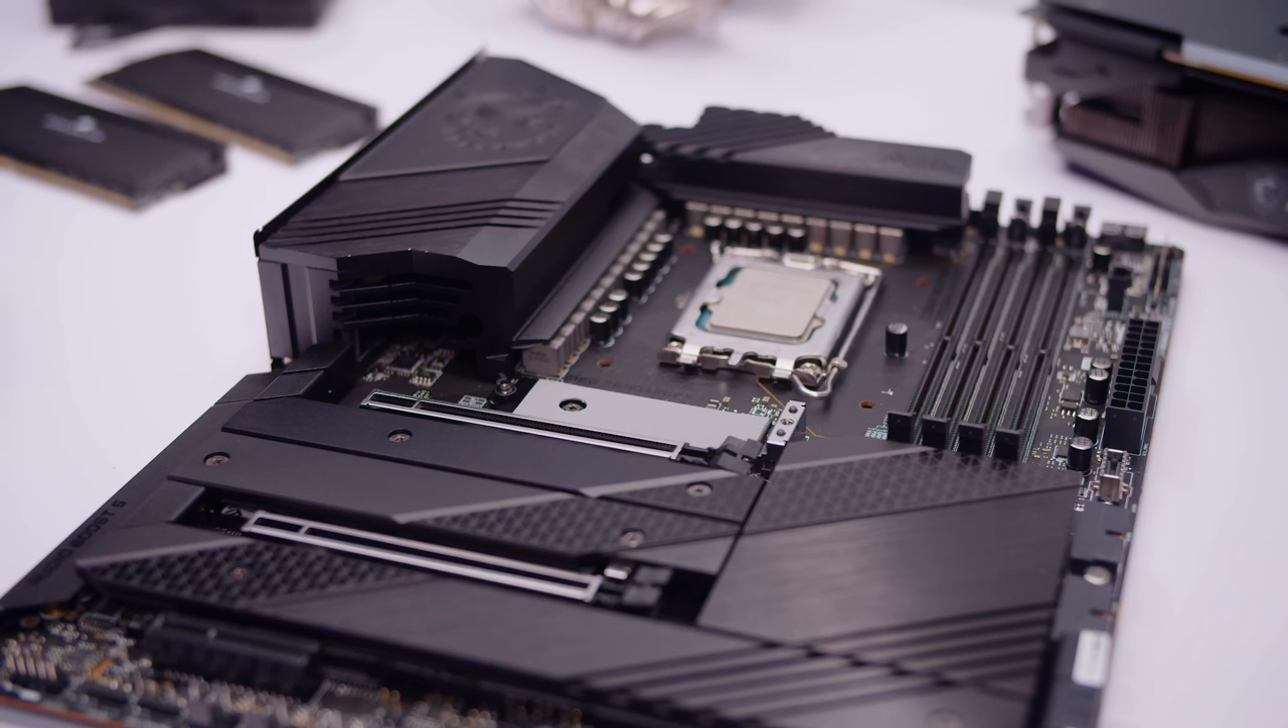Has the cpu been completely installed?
Yes.